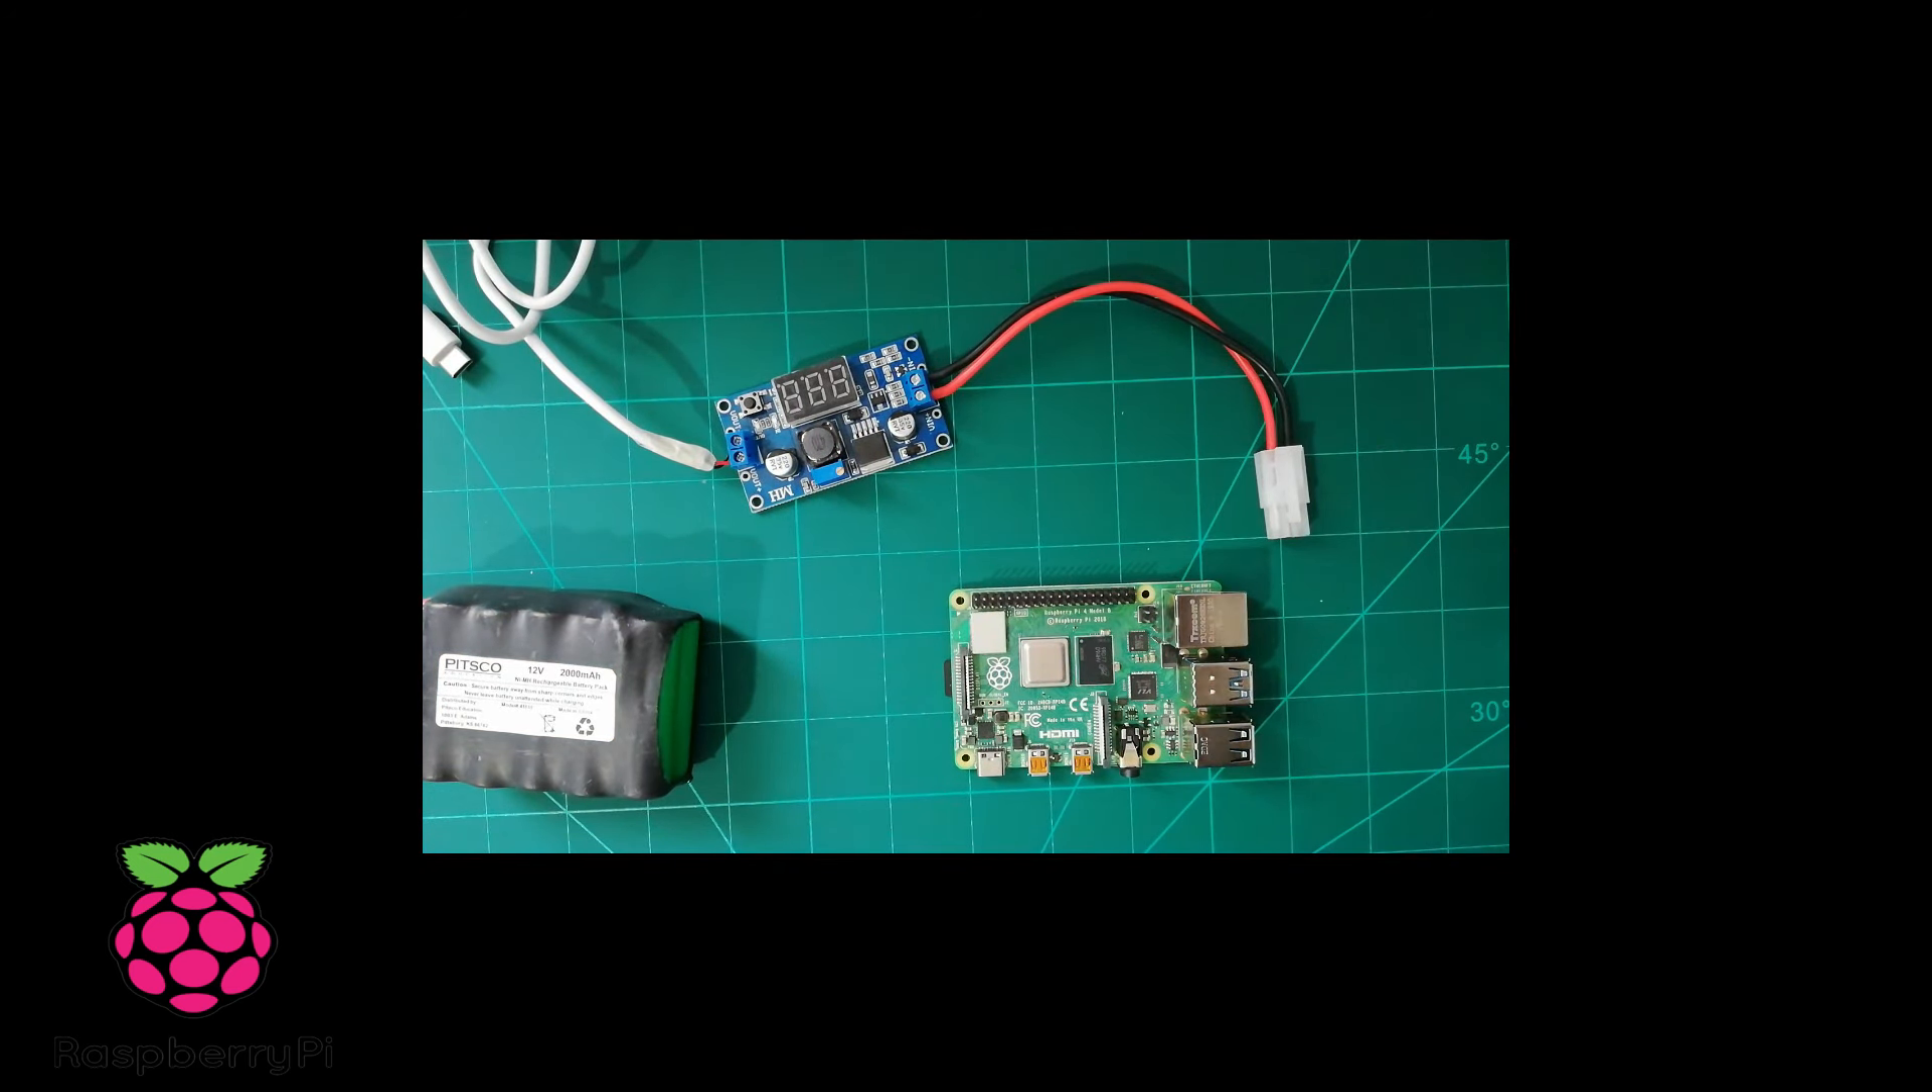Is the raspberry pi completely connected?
No.